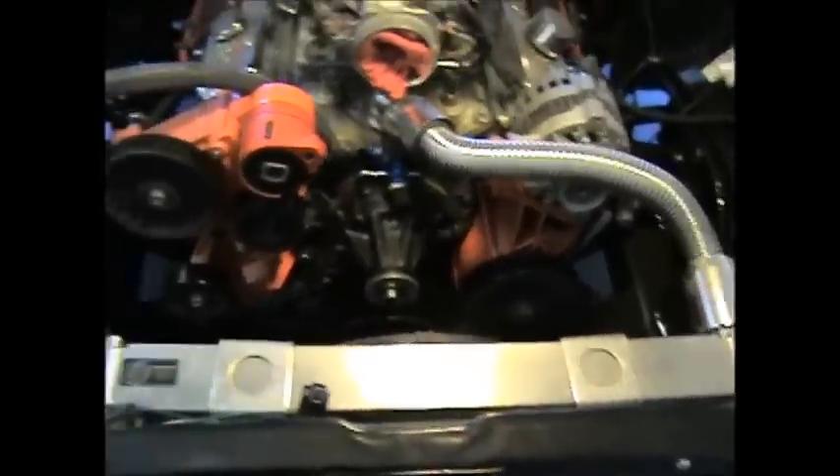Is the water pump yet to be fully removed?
Yes.